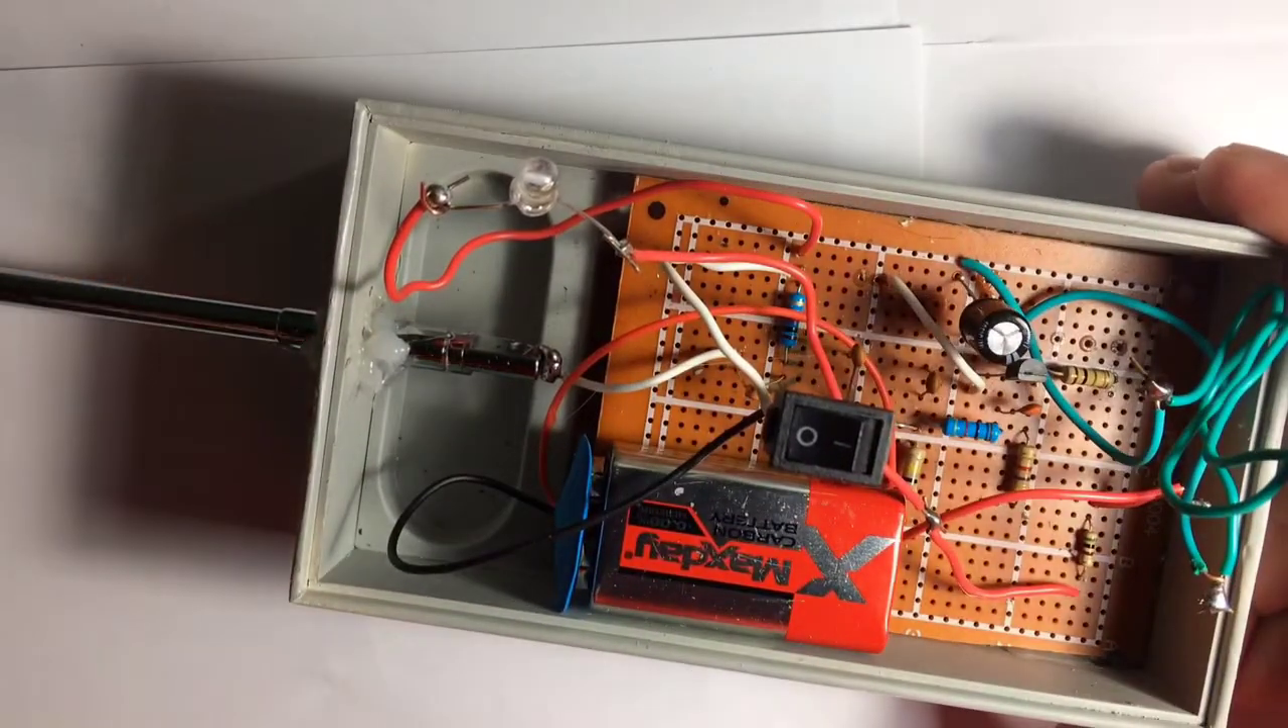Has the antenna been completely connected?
Yes.